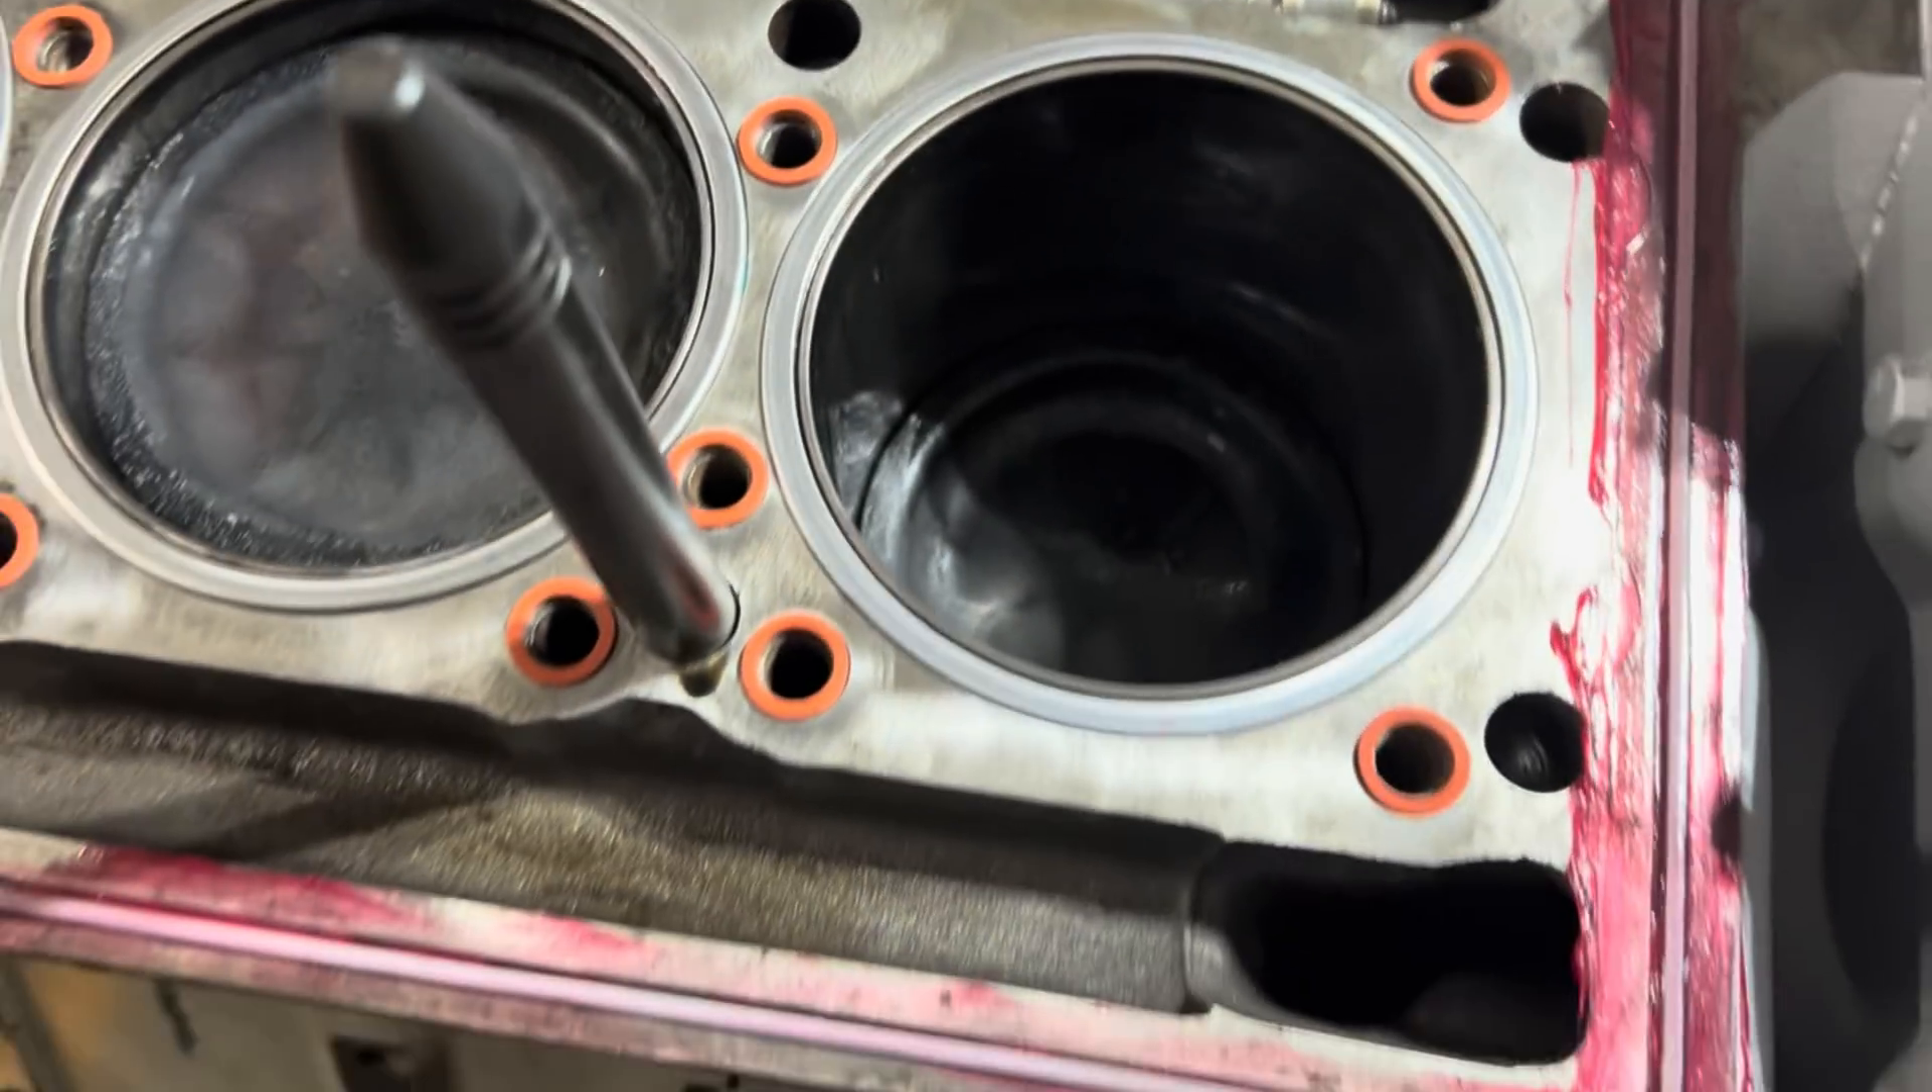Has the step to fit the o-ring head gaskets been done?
Yes.